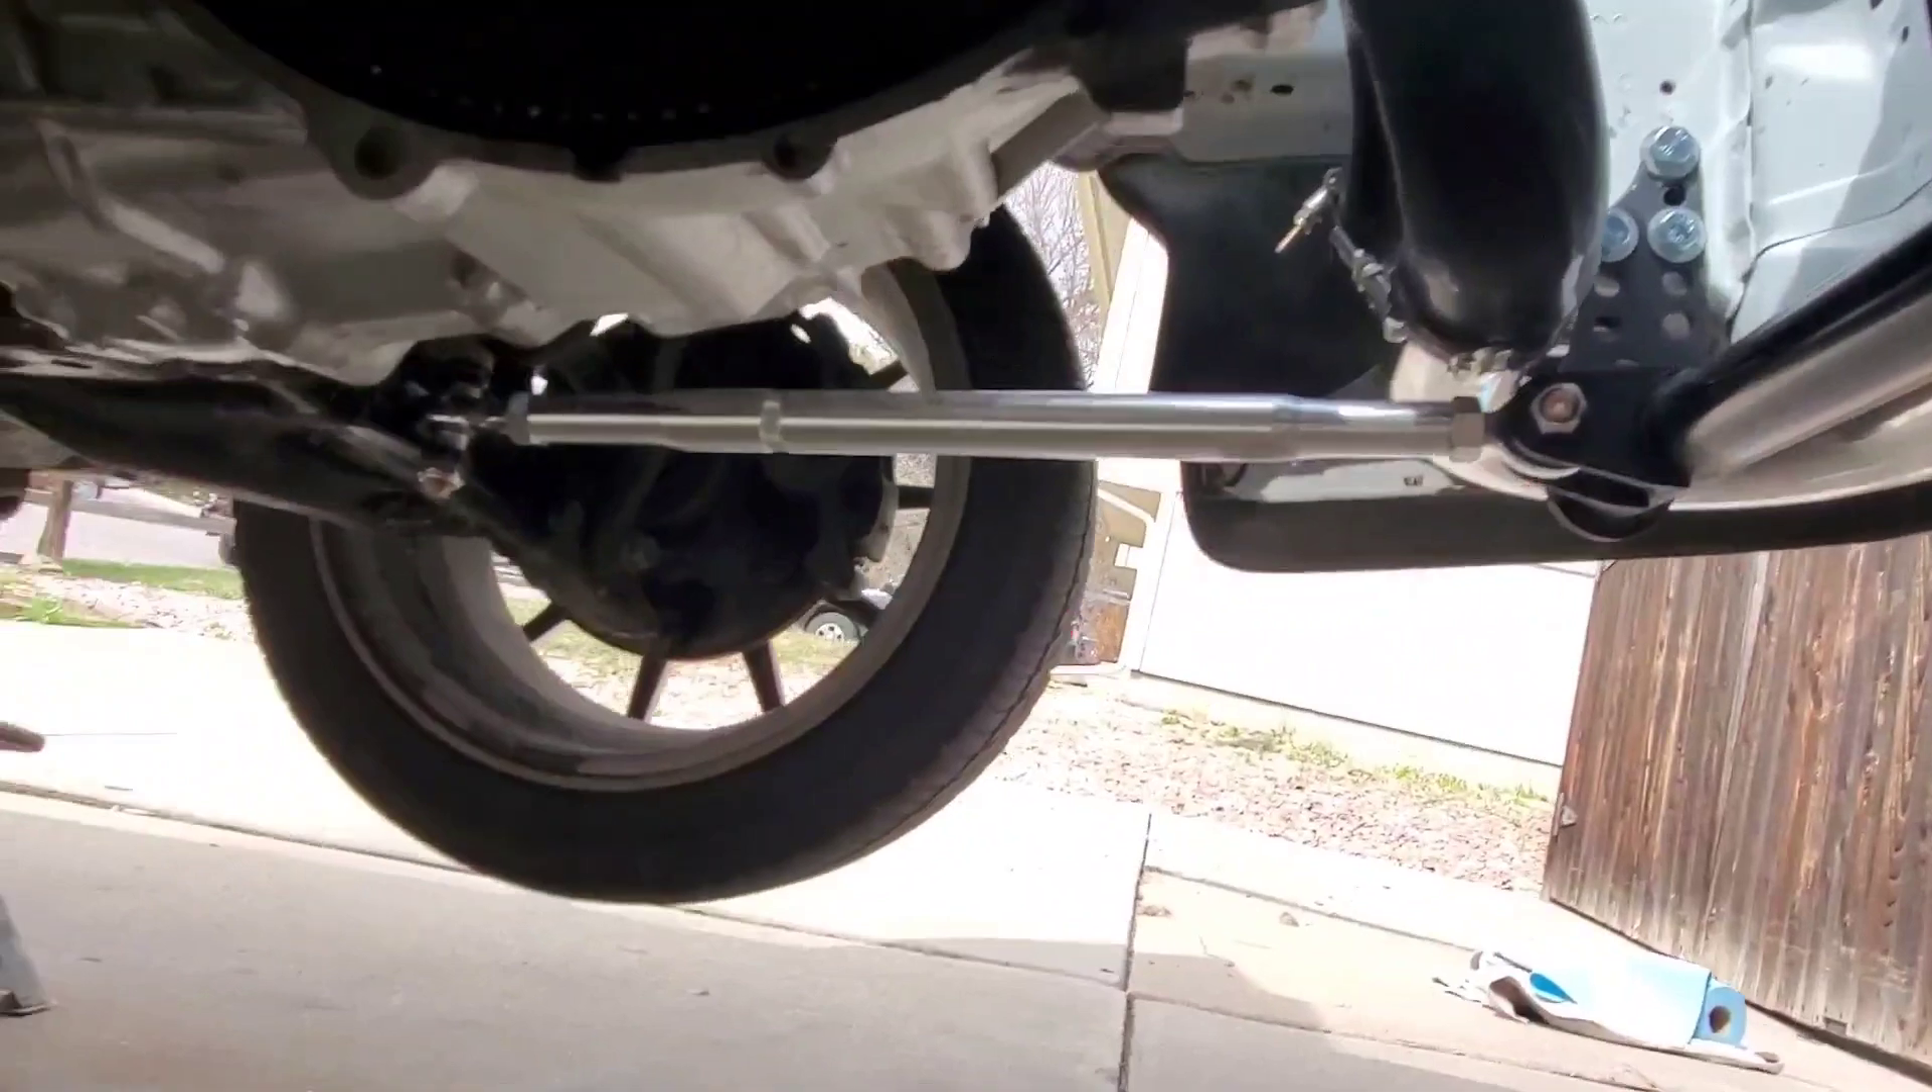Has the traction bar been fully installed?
Yes.